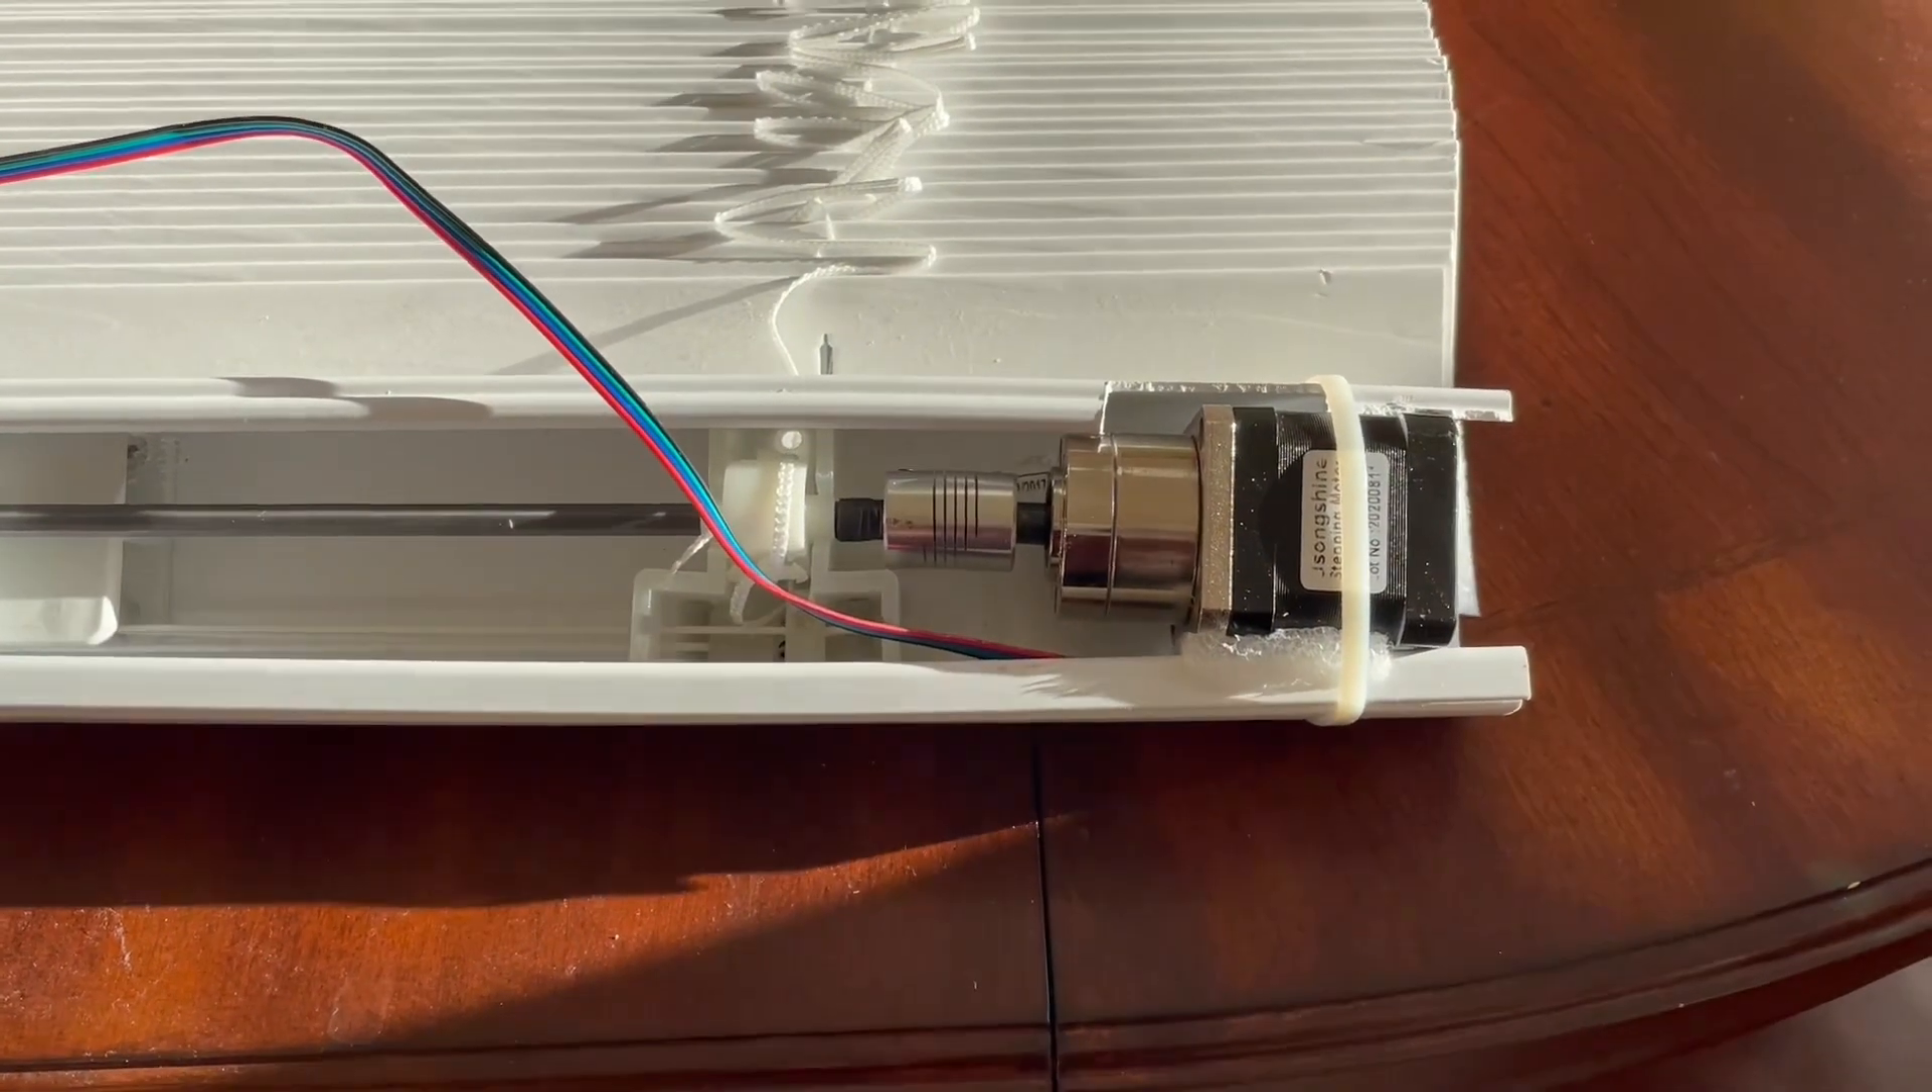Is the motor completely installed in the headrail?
Yes.